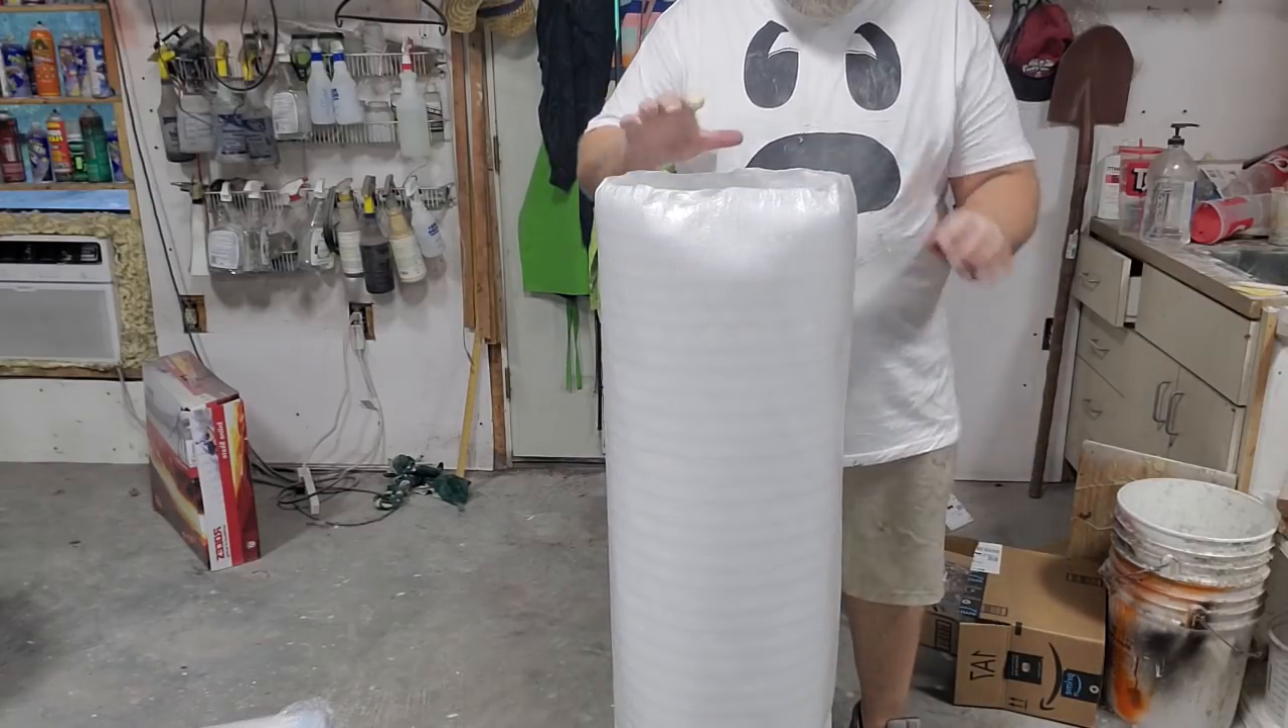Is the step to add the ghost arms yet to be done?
Yes.